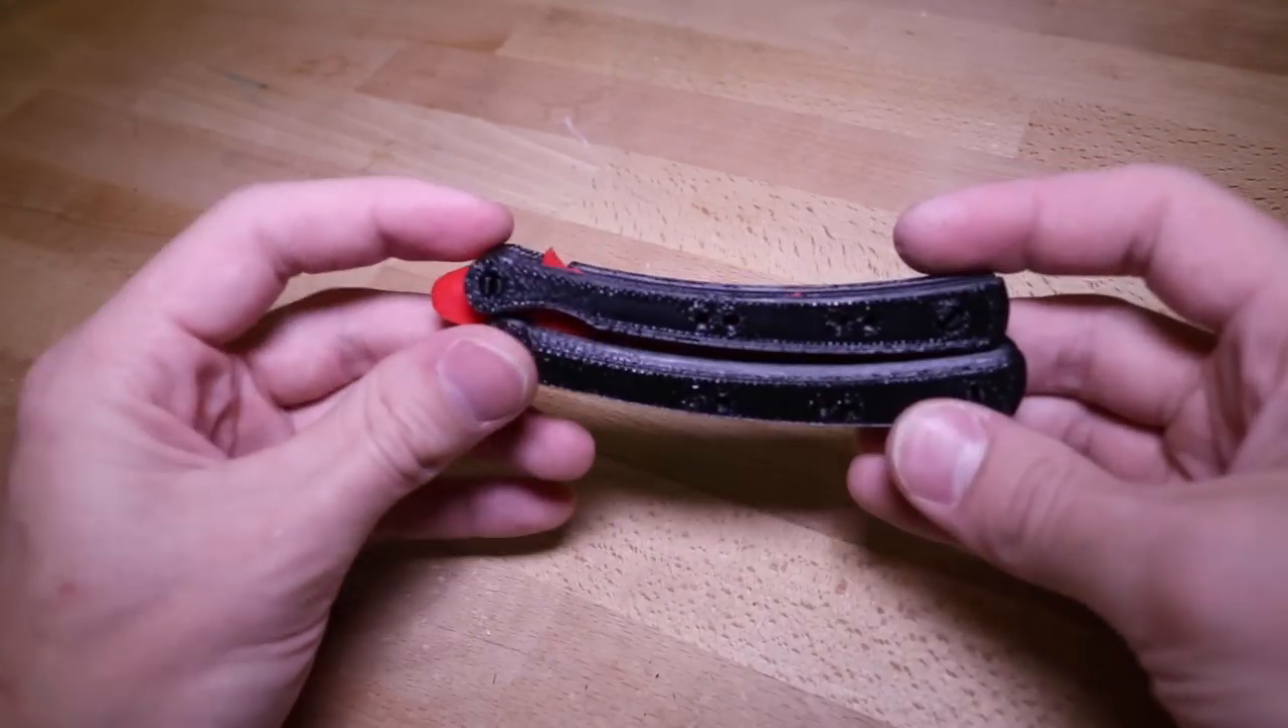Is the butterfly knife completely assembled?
Yes.